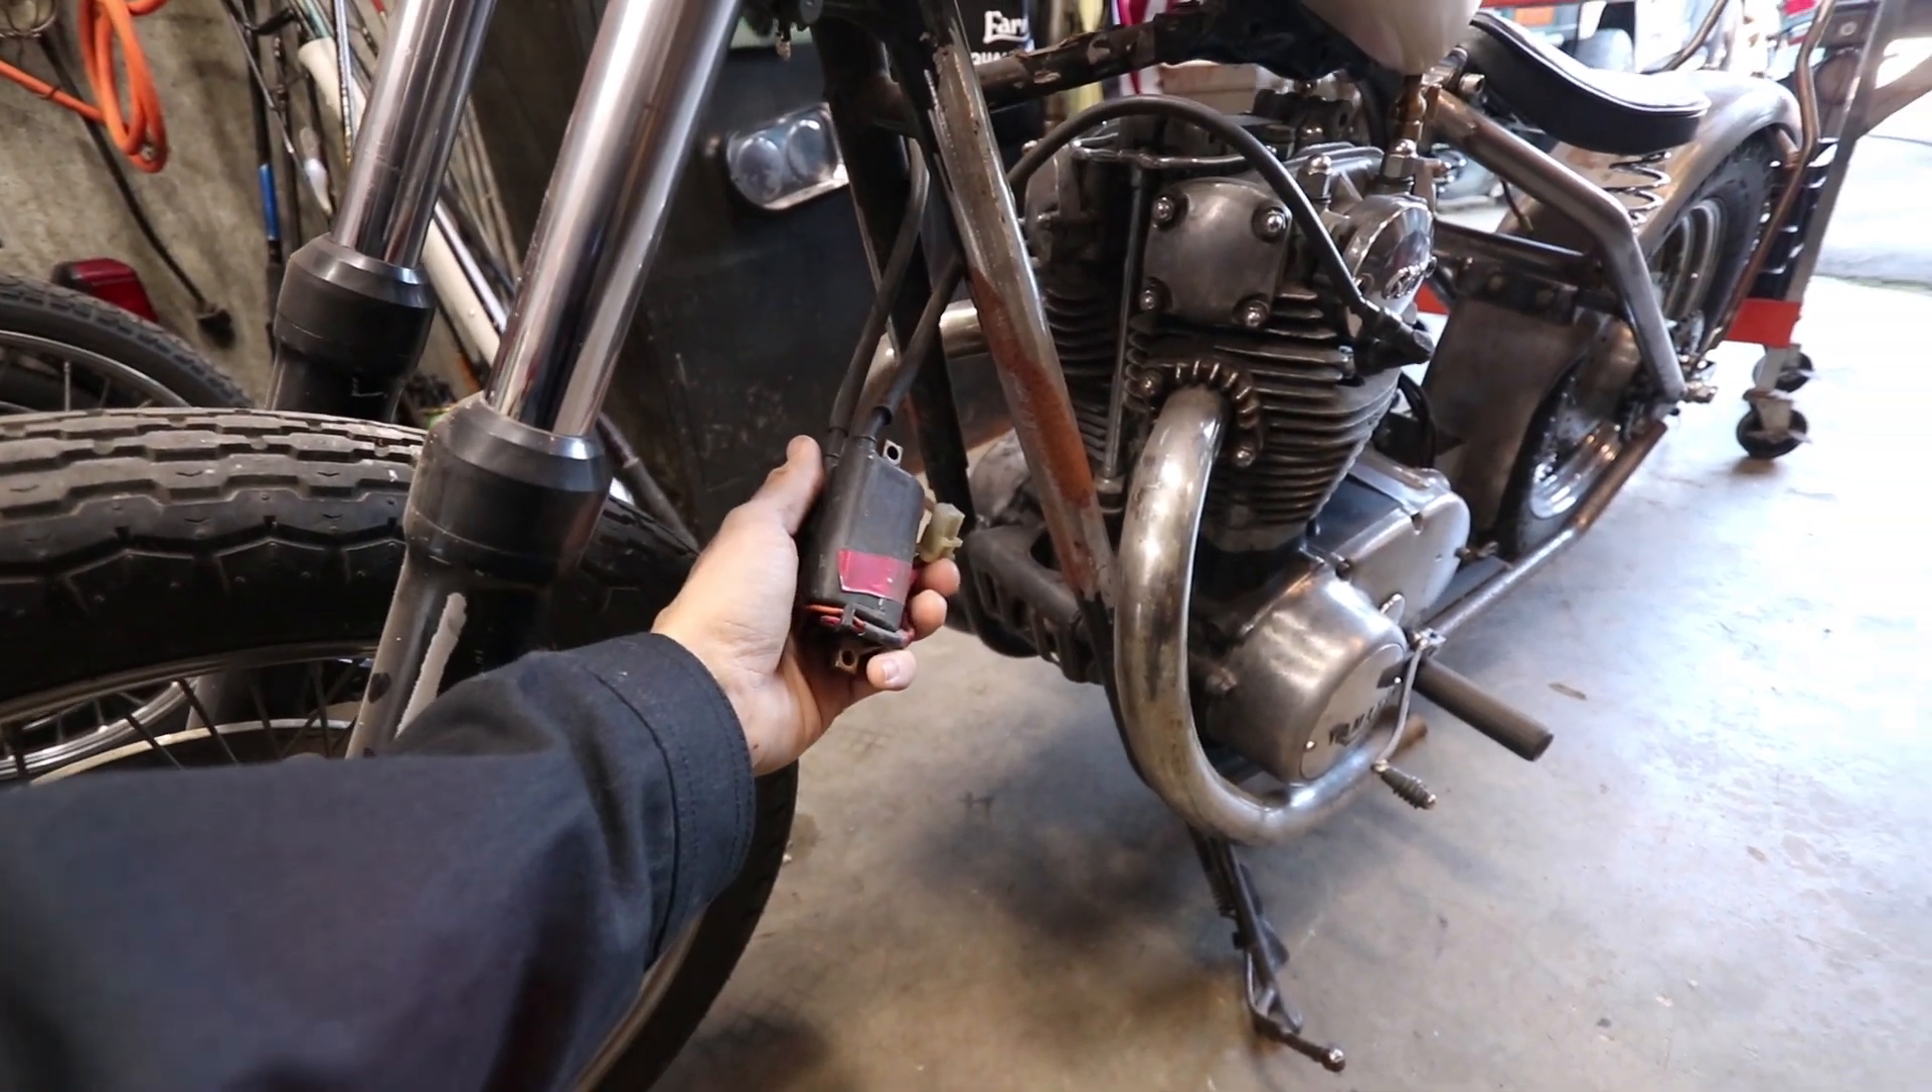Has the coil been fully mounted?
No.